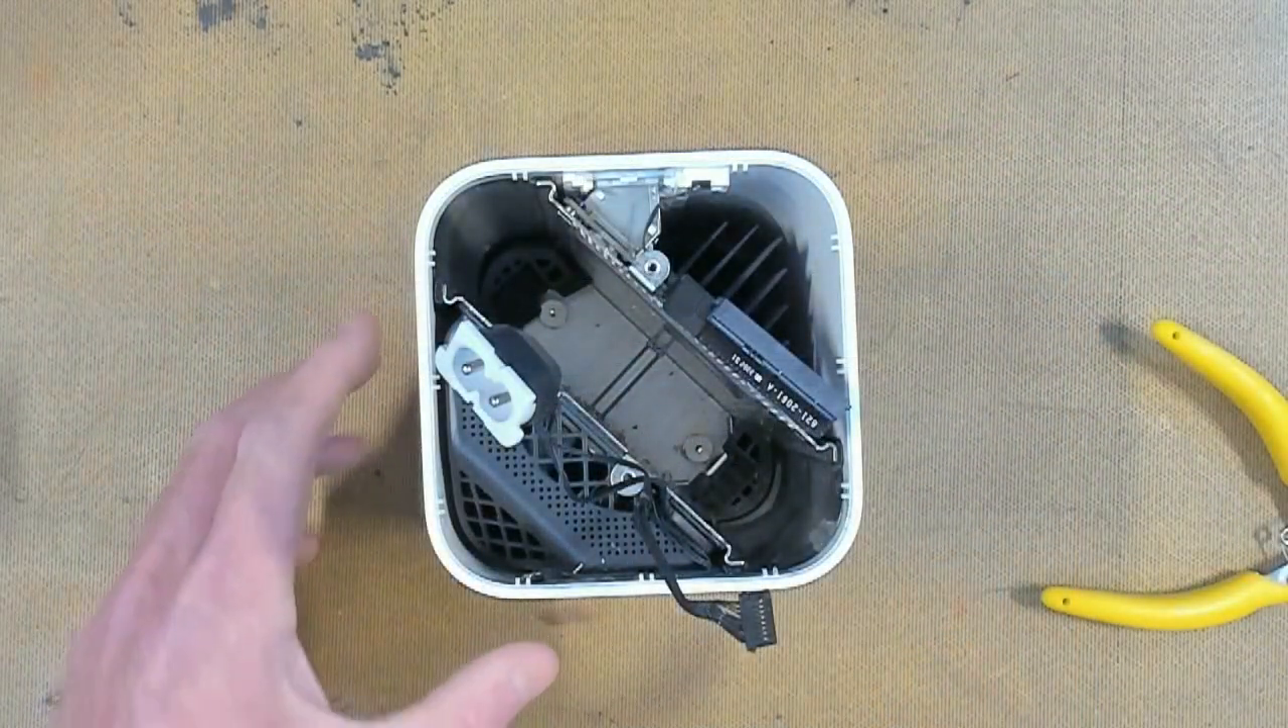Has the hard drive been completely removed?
Yes.